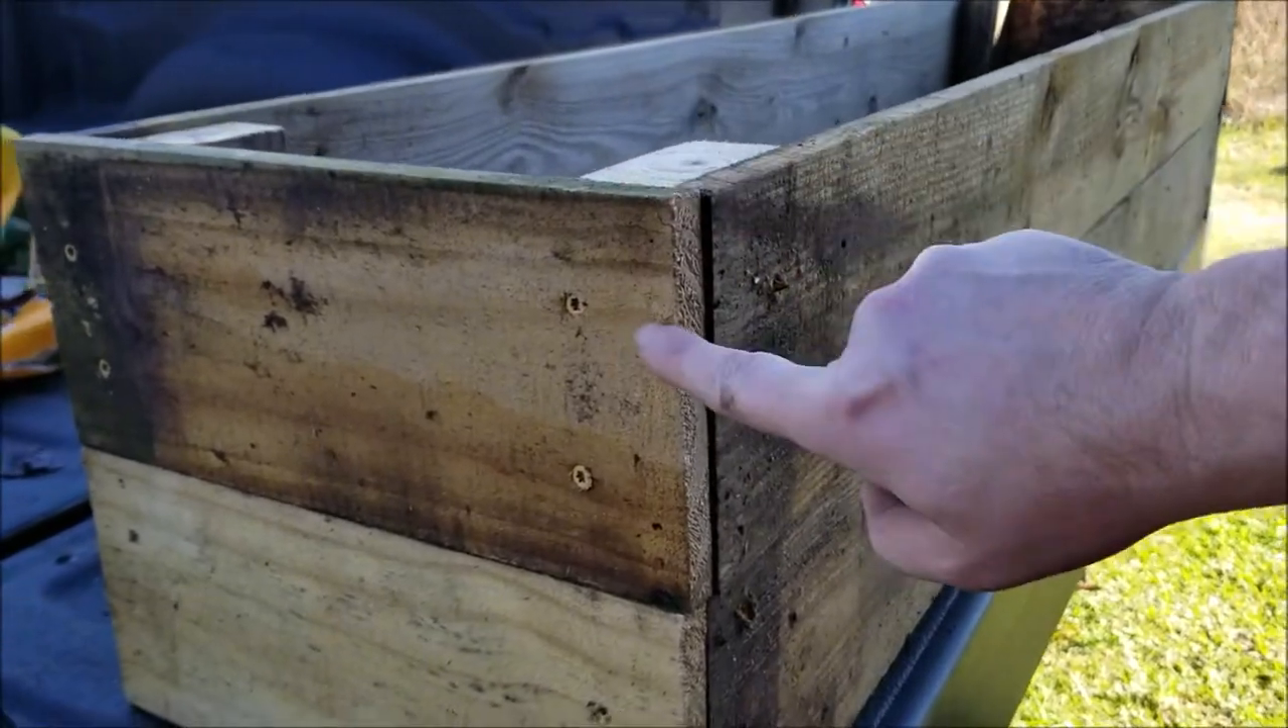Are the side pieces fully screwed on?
Yes.